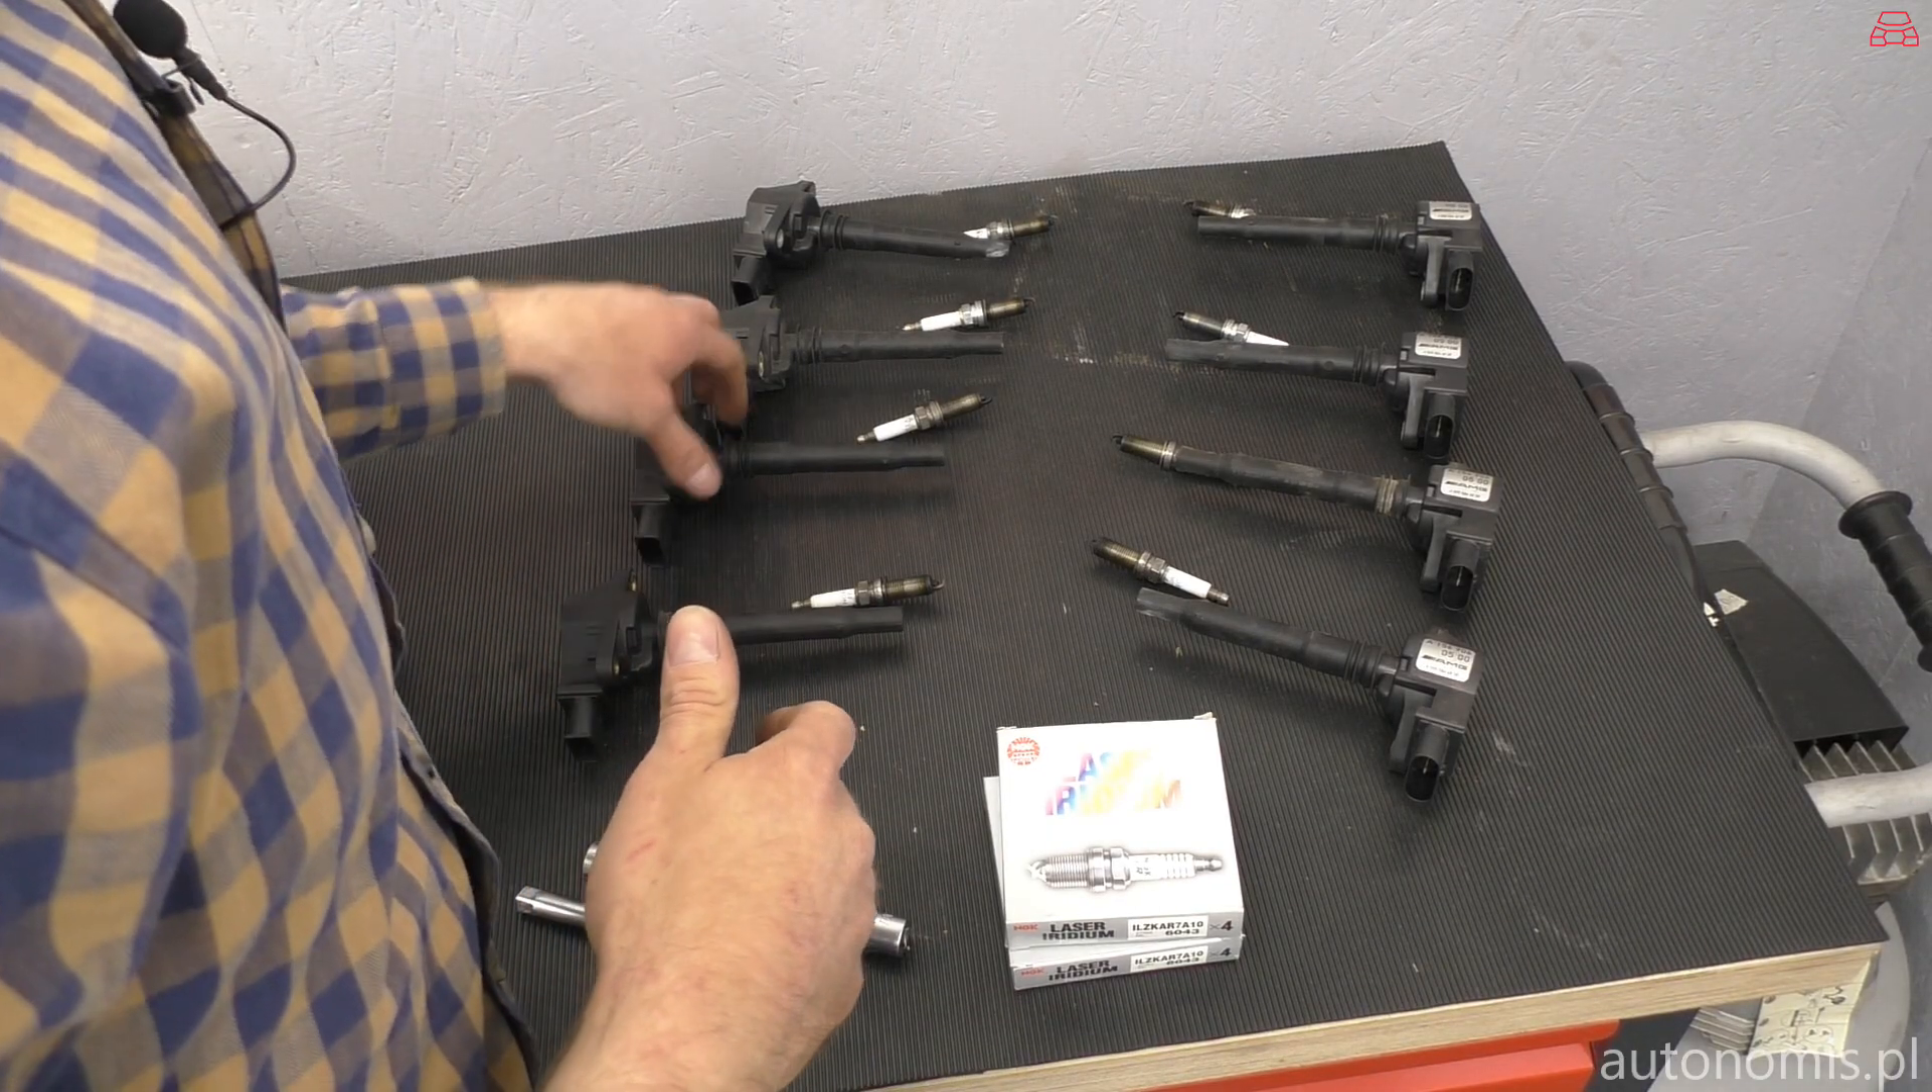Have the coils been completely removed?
Yes.